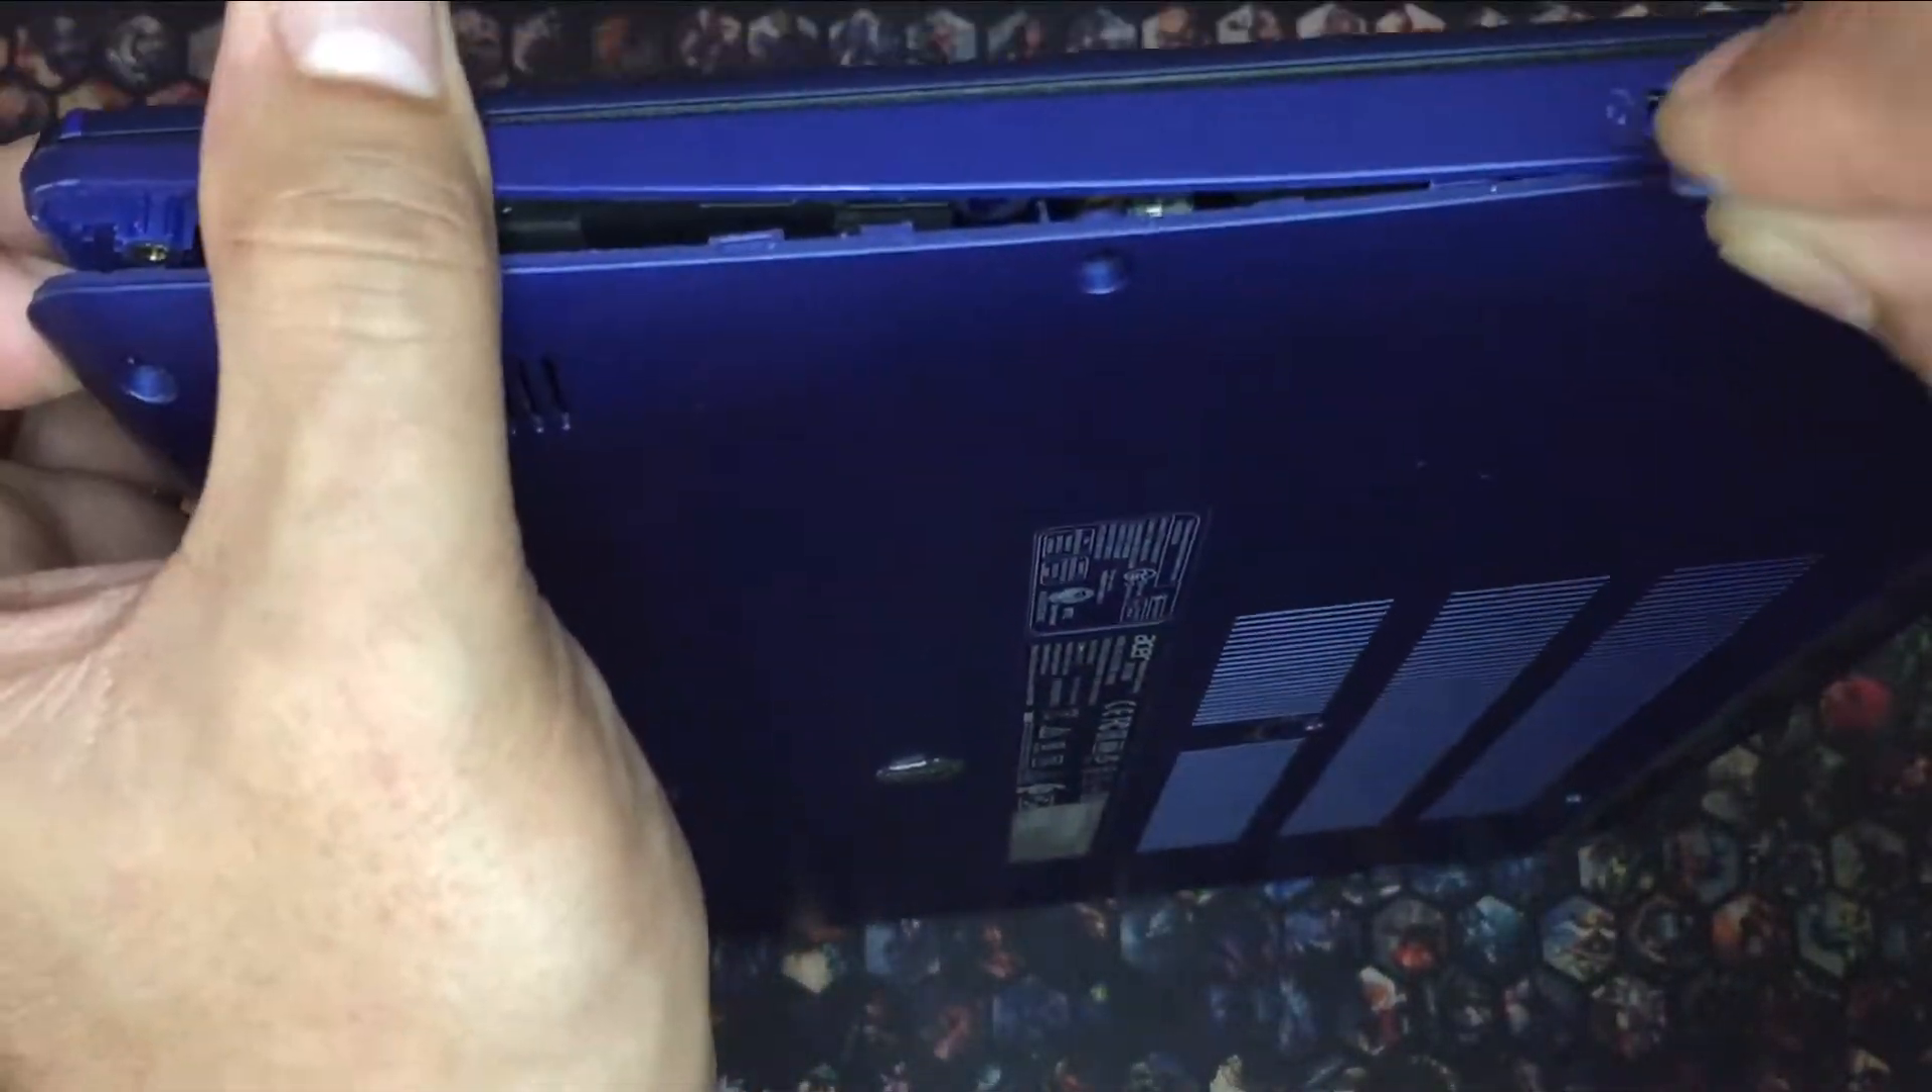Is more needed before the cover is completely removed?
Yes.